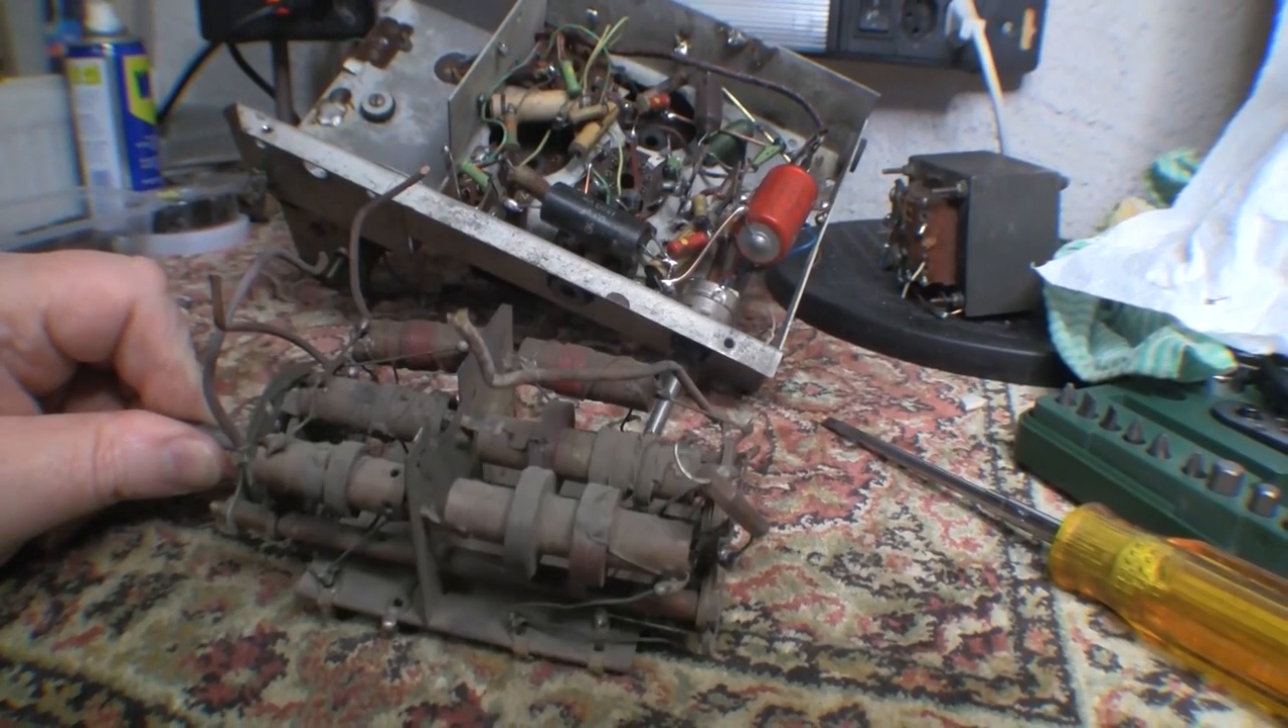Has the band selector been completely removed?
Yes.